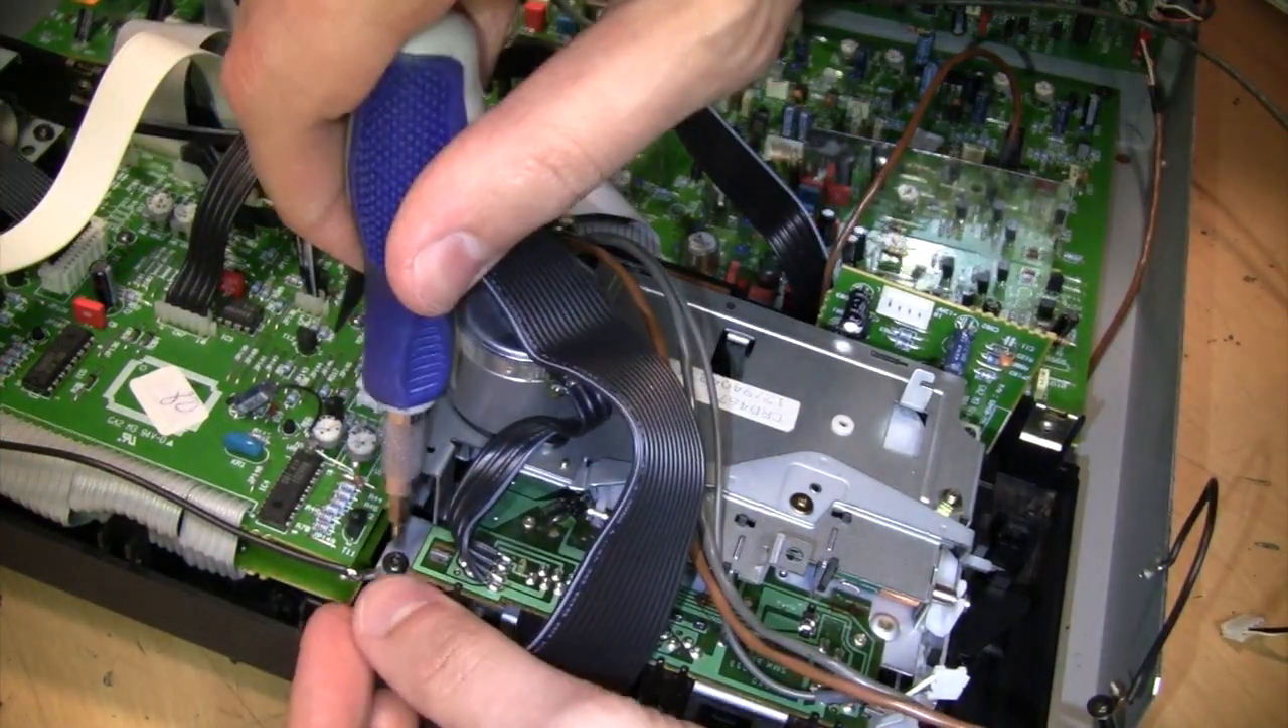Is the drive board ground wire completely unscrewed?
No.